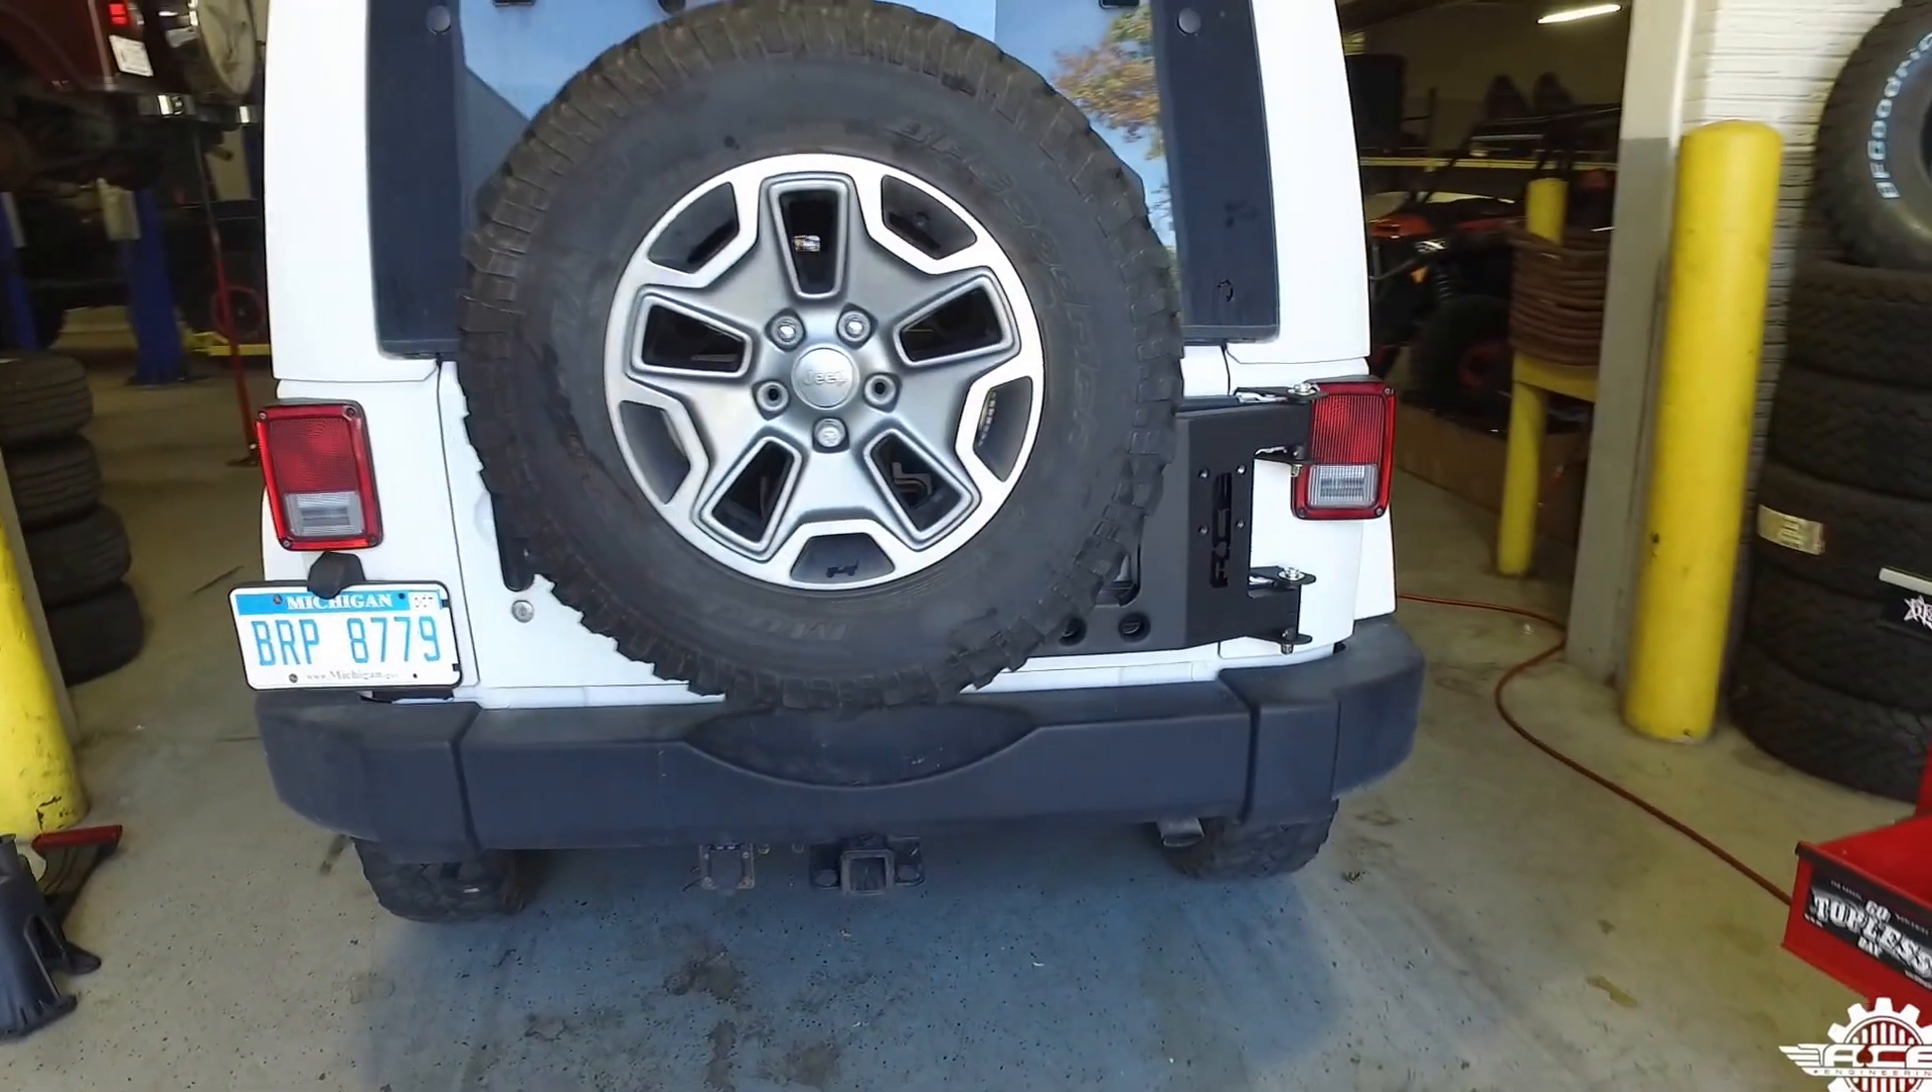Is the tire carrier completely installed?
Yes.